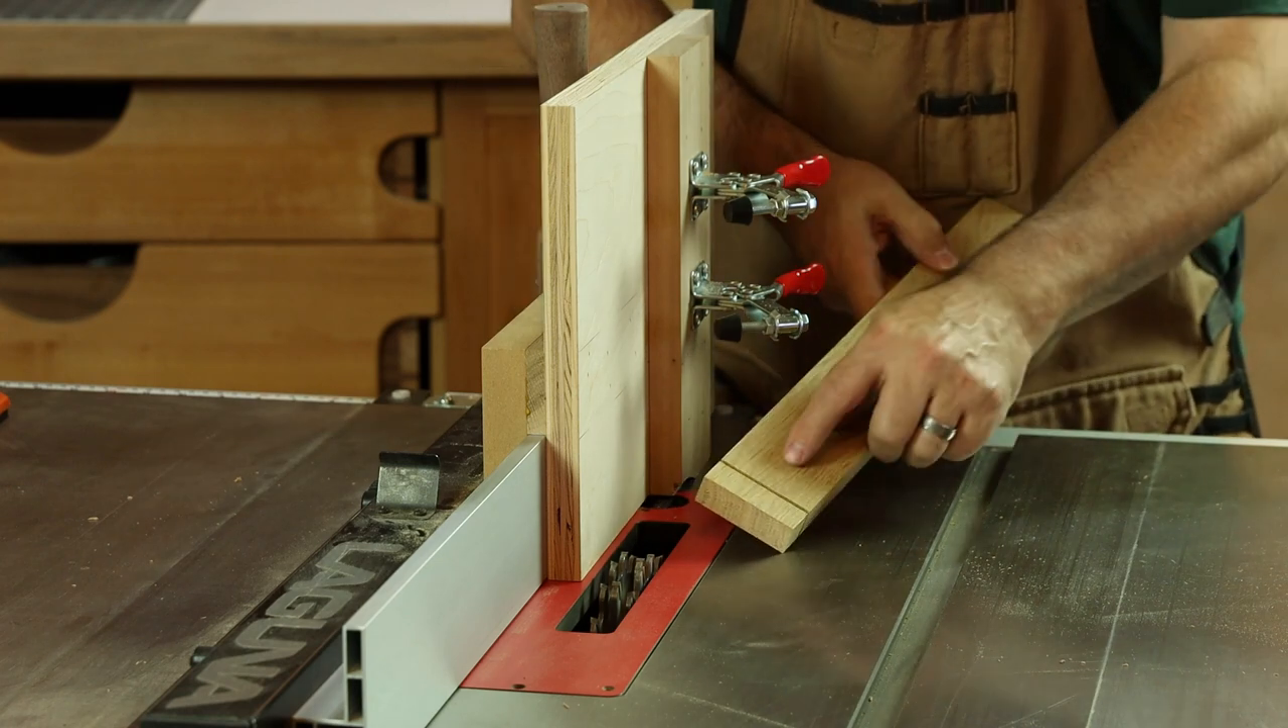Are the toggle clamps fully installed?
Yes.